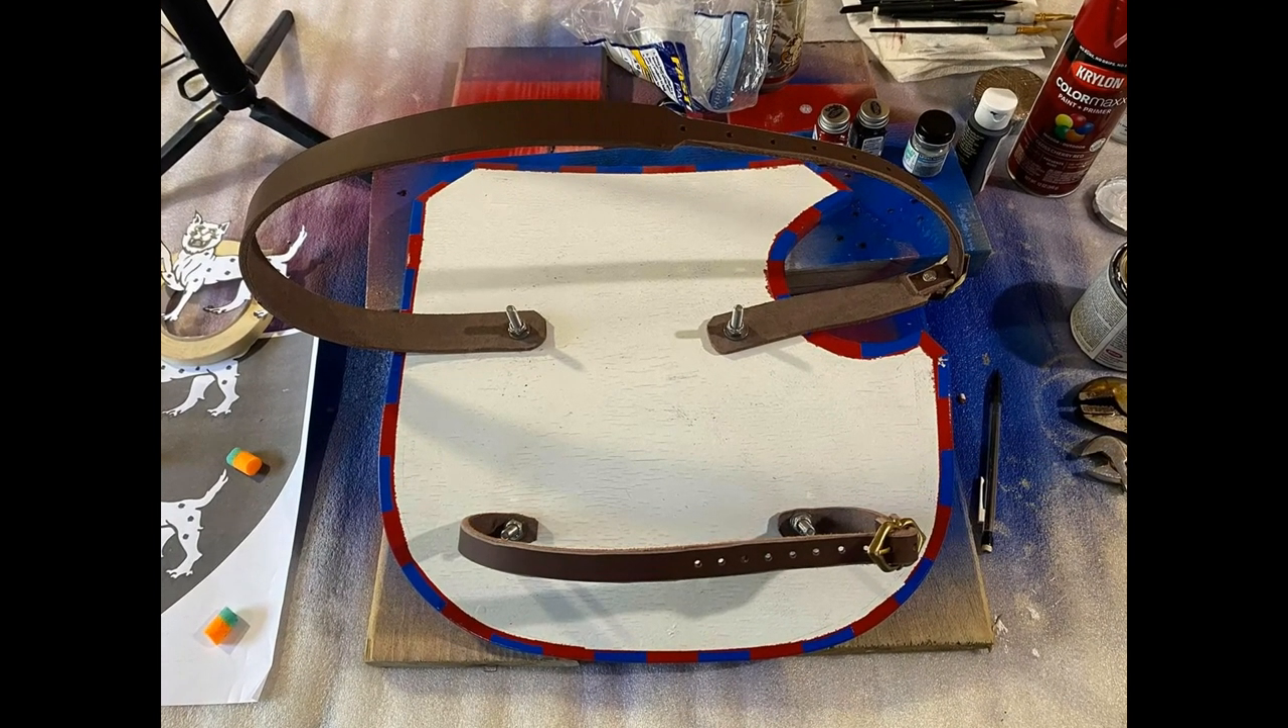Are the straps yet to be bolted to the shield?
No.